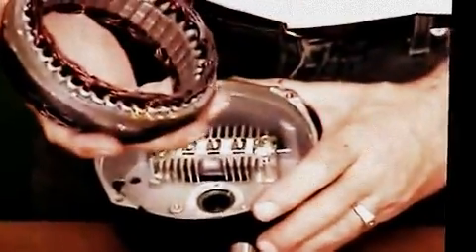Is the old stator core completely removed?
Yes.